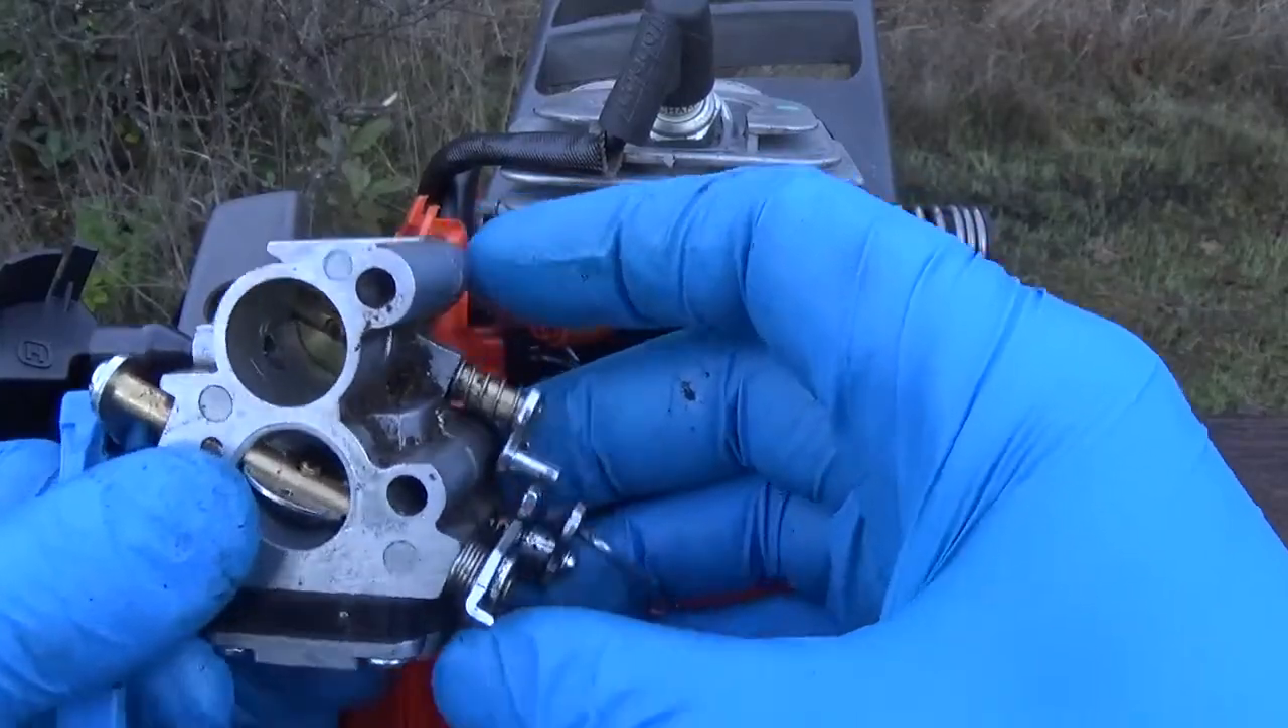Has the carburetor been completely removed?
Yes.